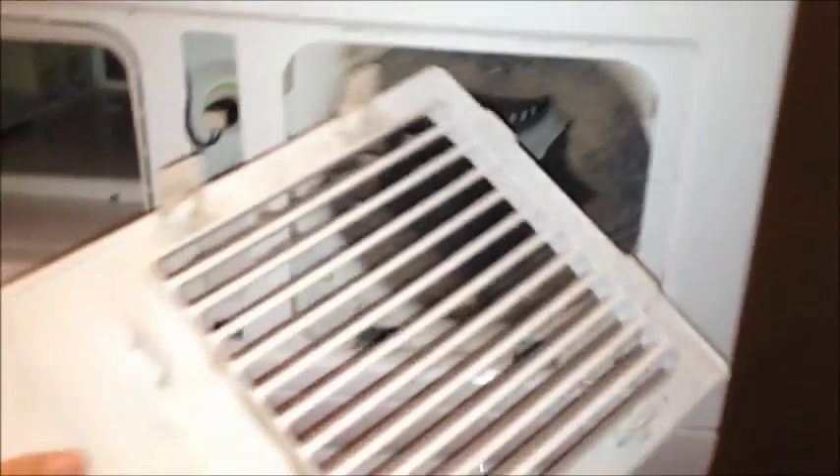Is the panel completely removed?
Yes.